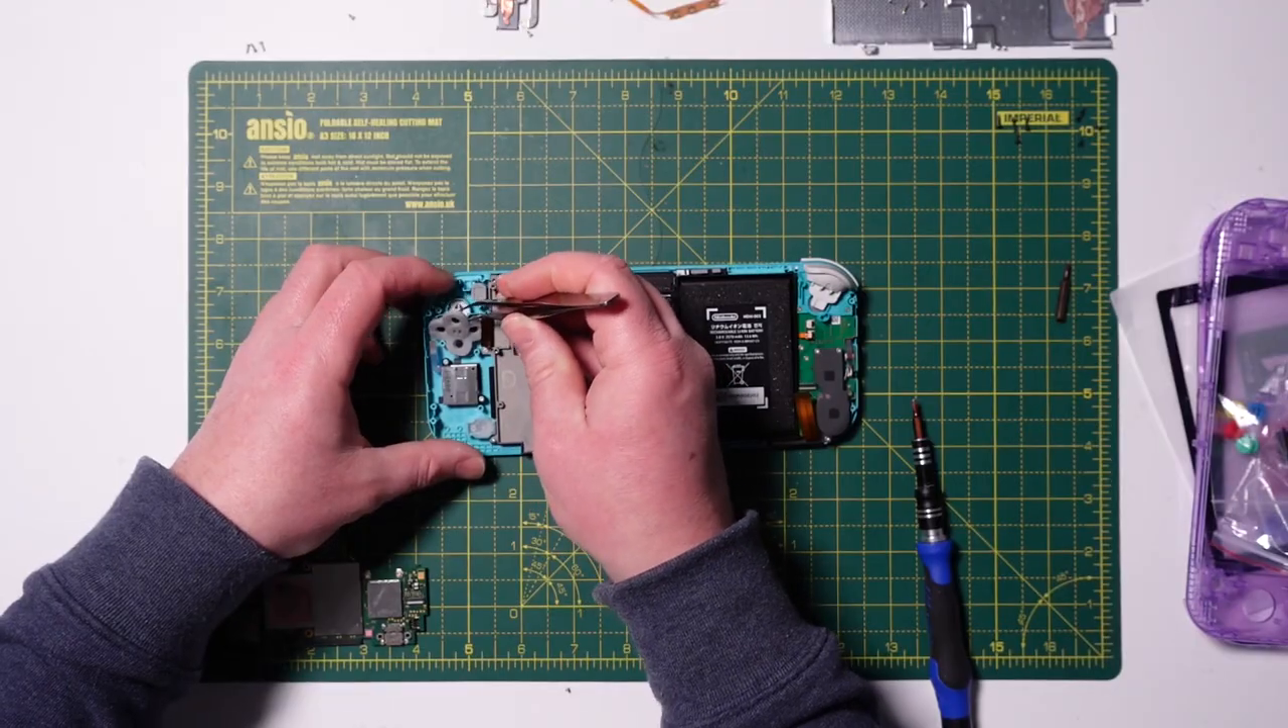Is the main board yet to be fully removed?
No.